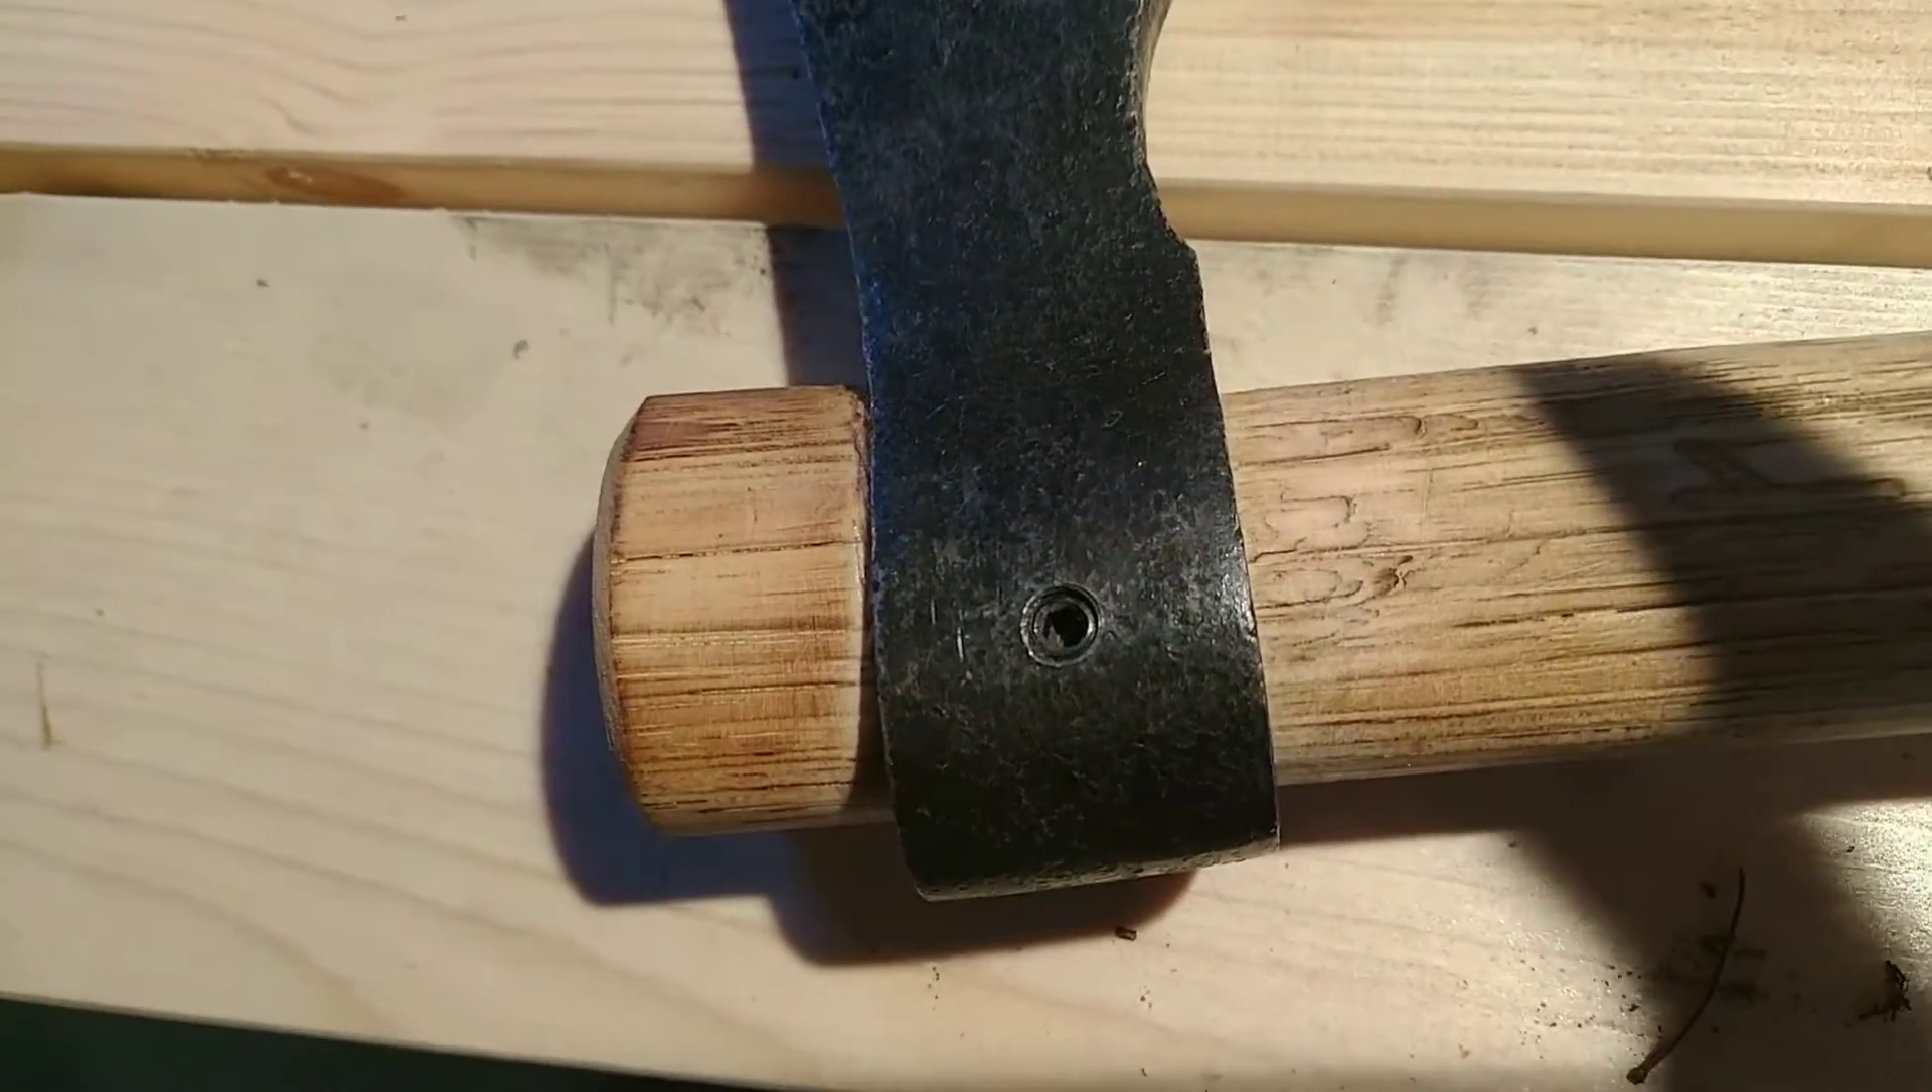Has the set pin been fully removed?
No.